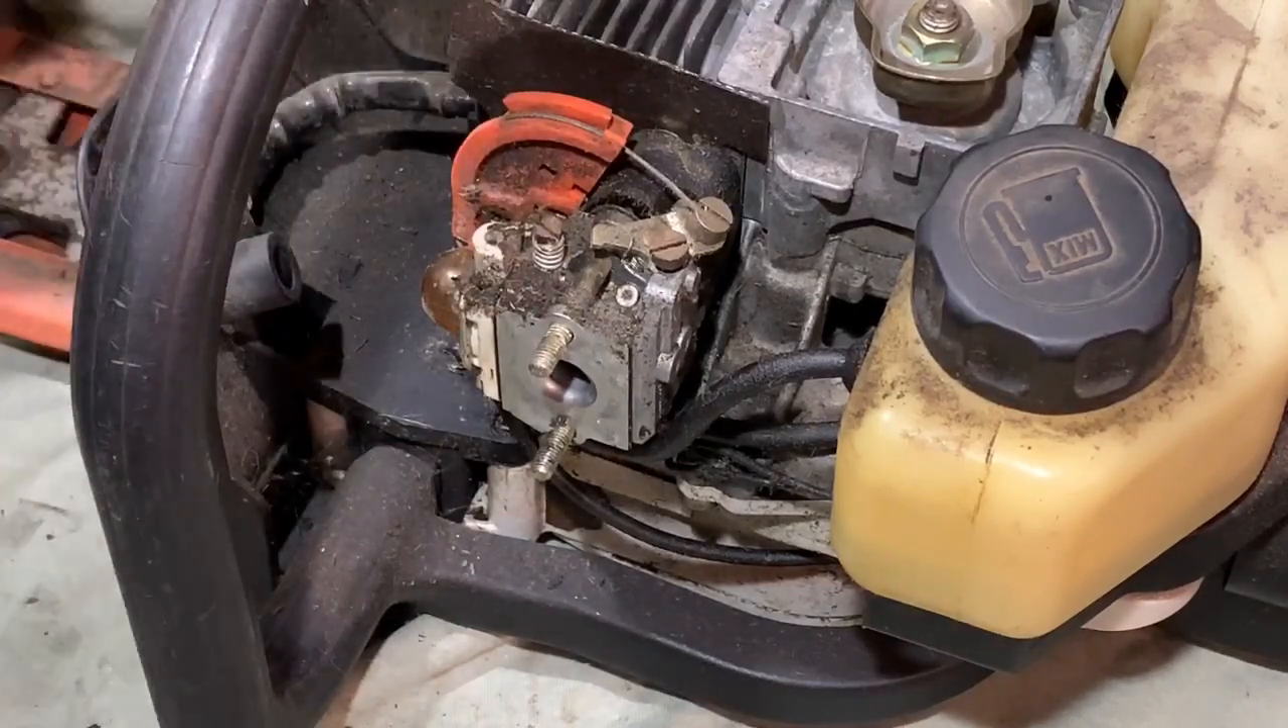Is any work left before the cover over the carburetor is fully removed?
No.